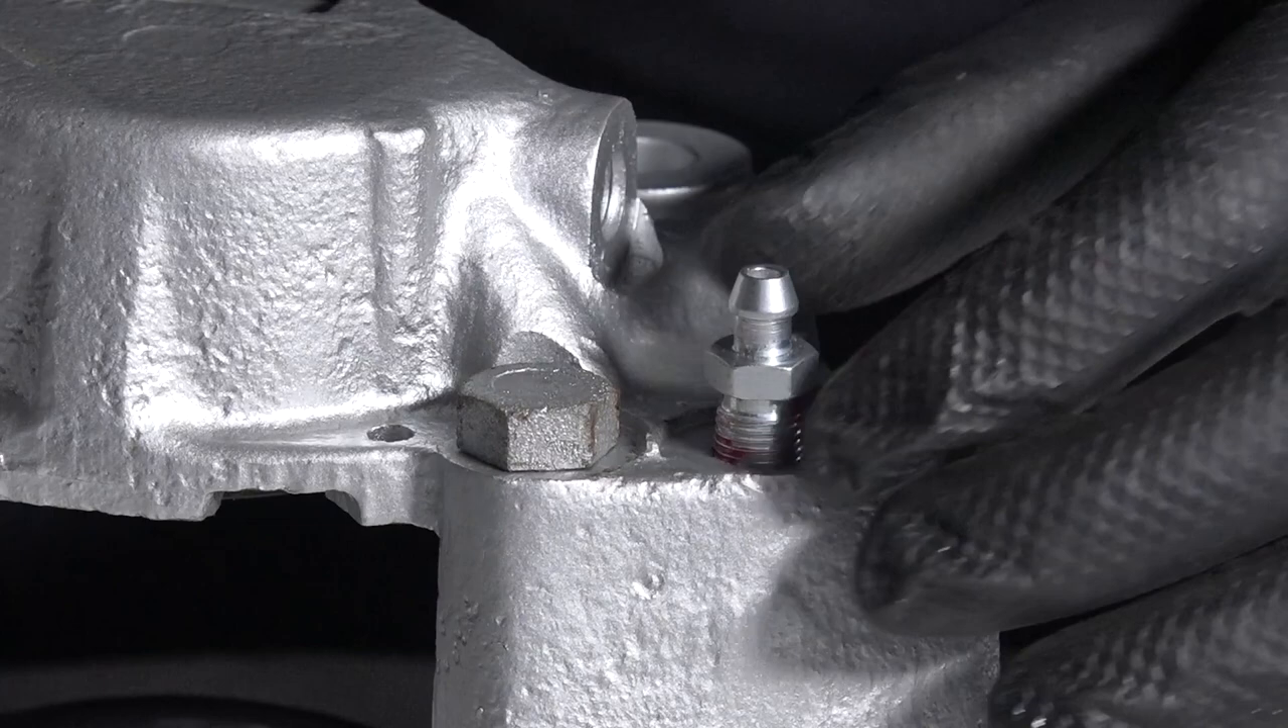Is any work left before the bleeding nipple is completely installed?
Yes.